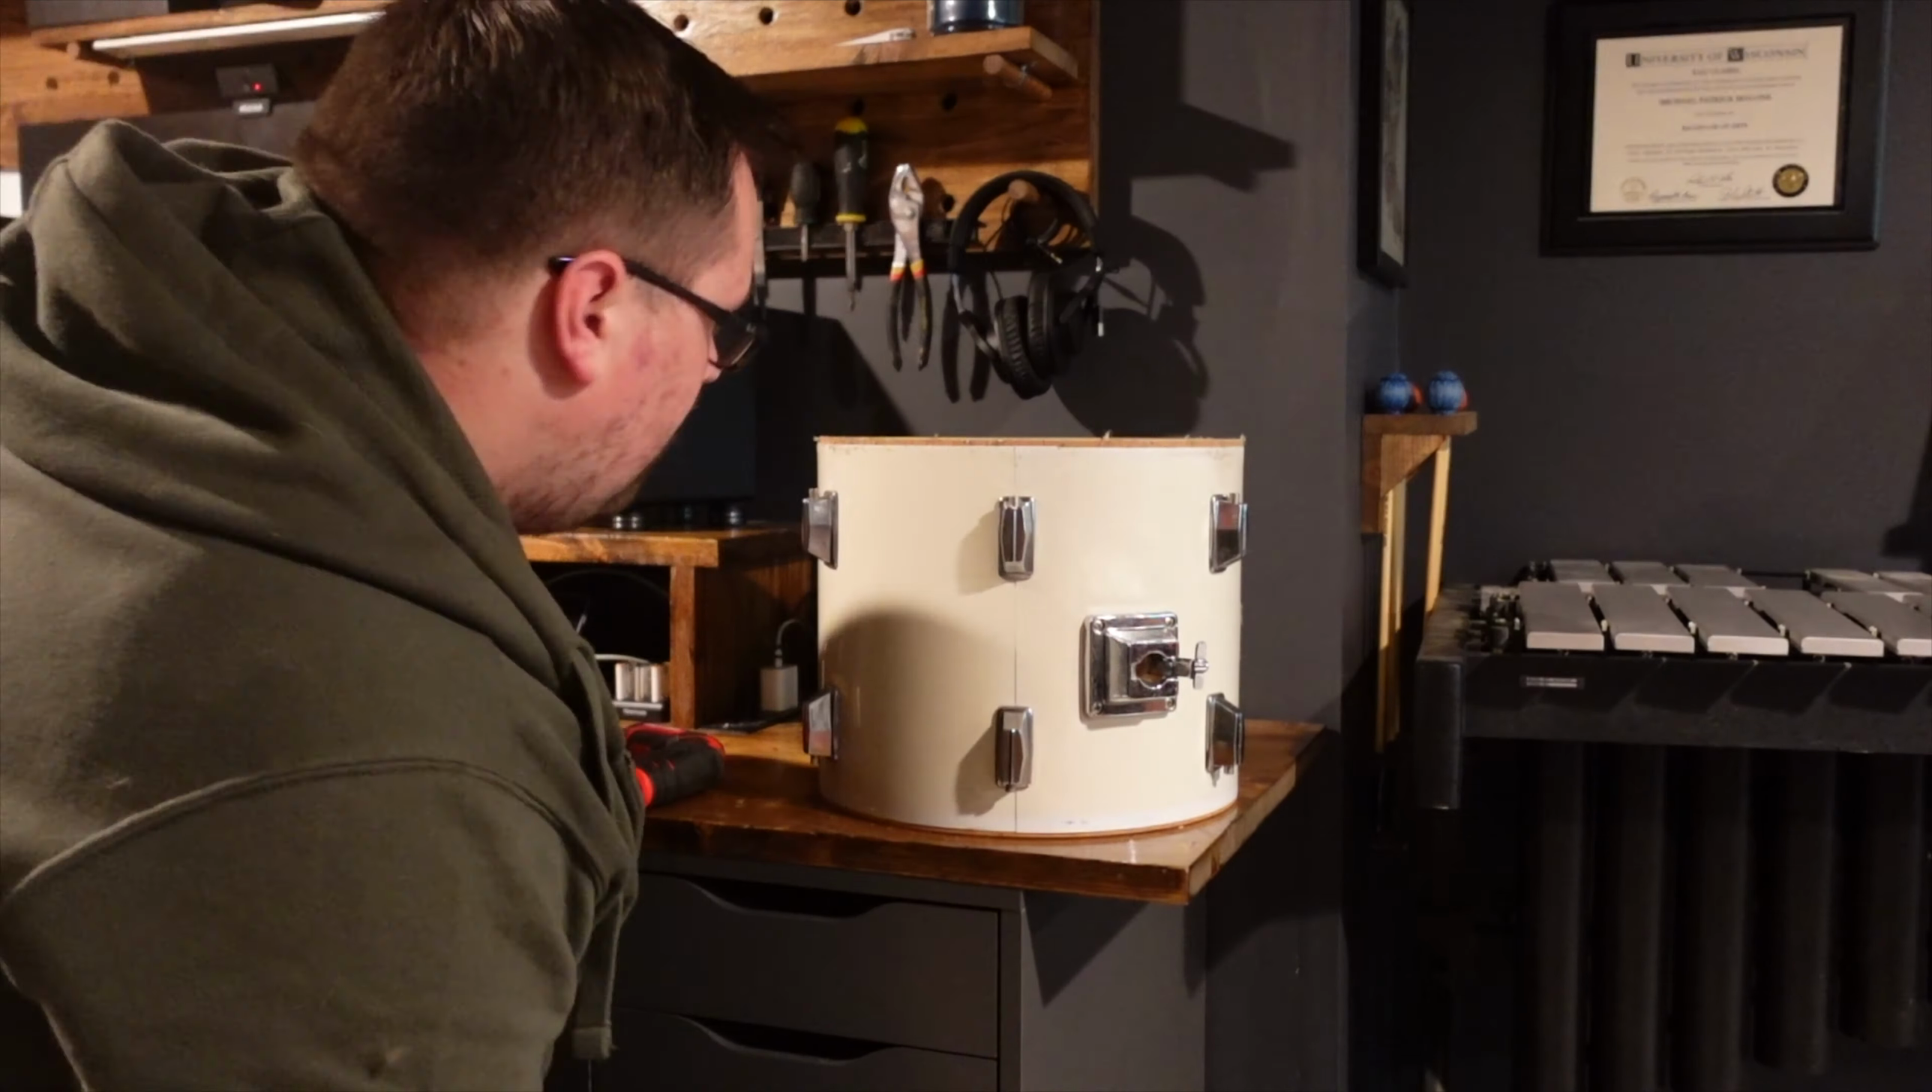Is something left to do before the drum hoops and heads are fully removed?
No.